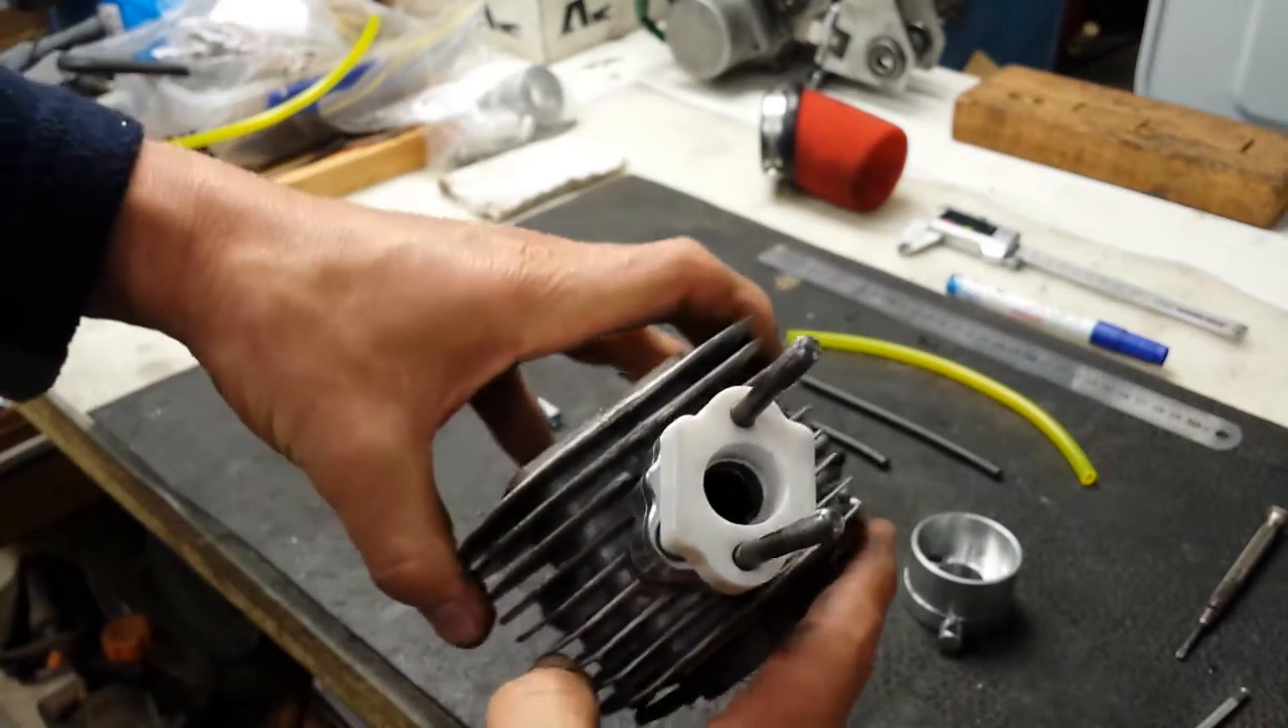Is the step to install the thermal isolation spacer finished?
Yes.